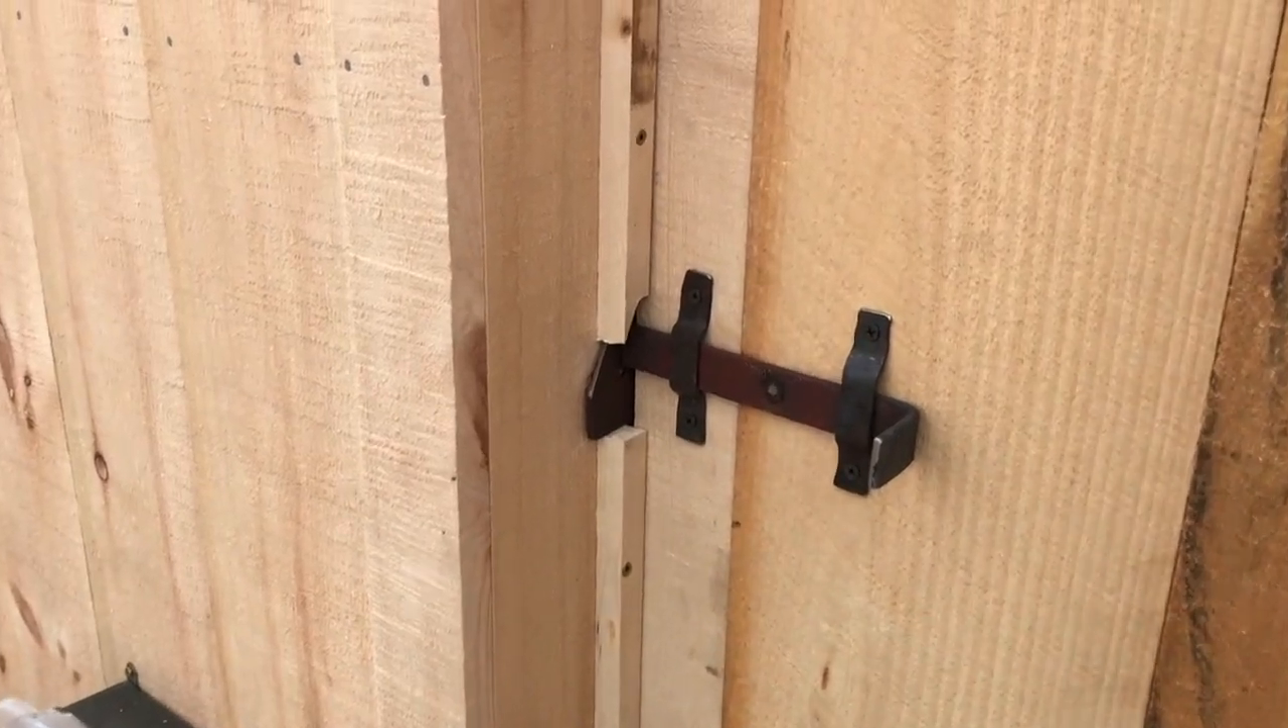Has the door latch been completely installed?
Yes.